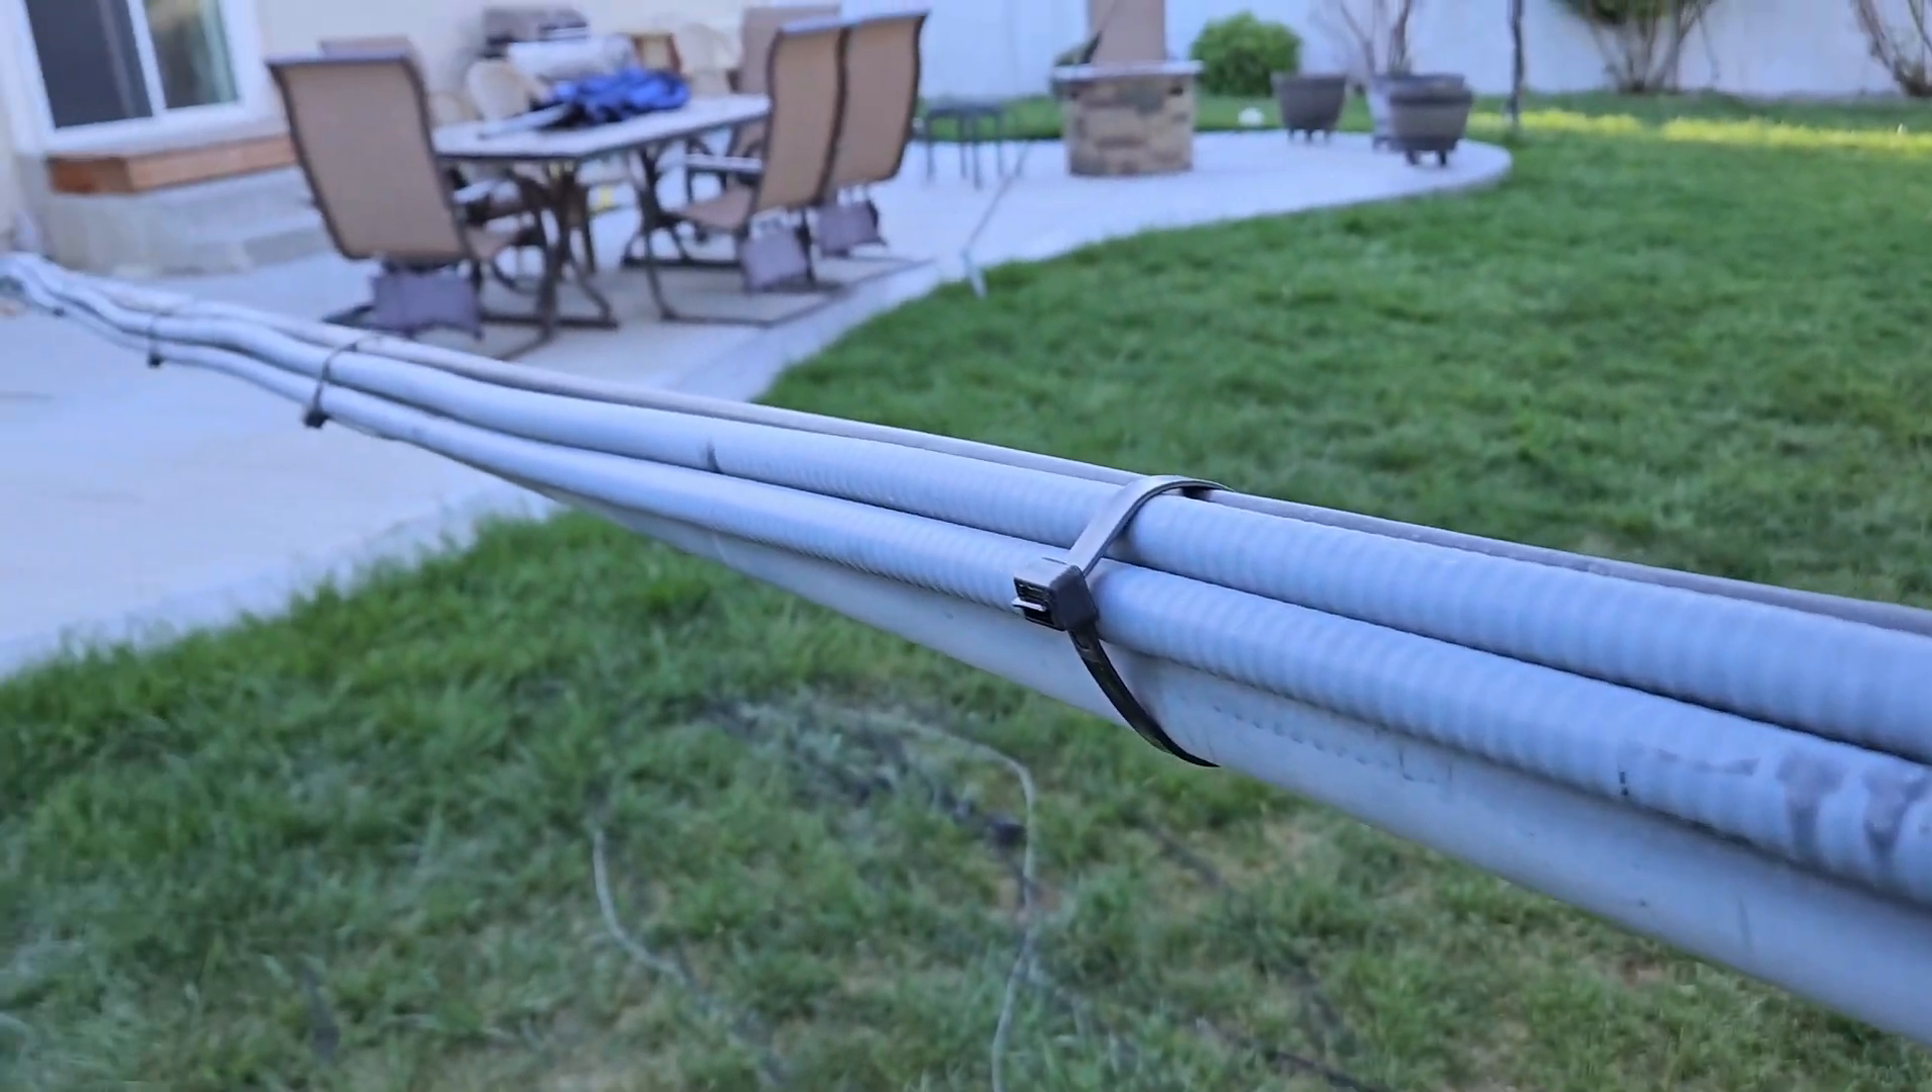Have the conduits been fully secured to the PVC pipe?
Yes.